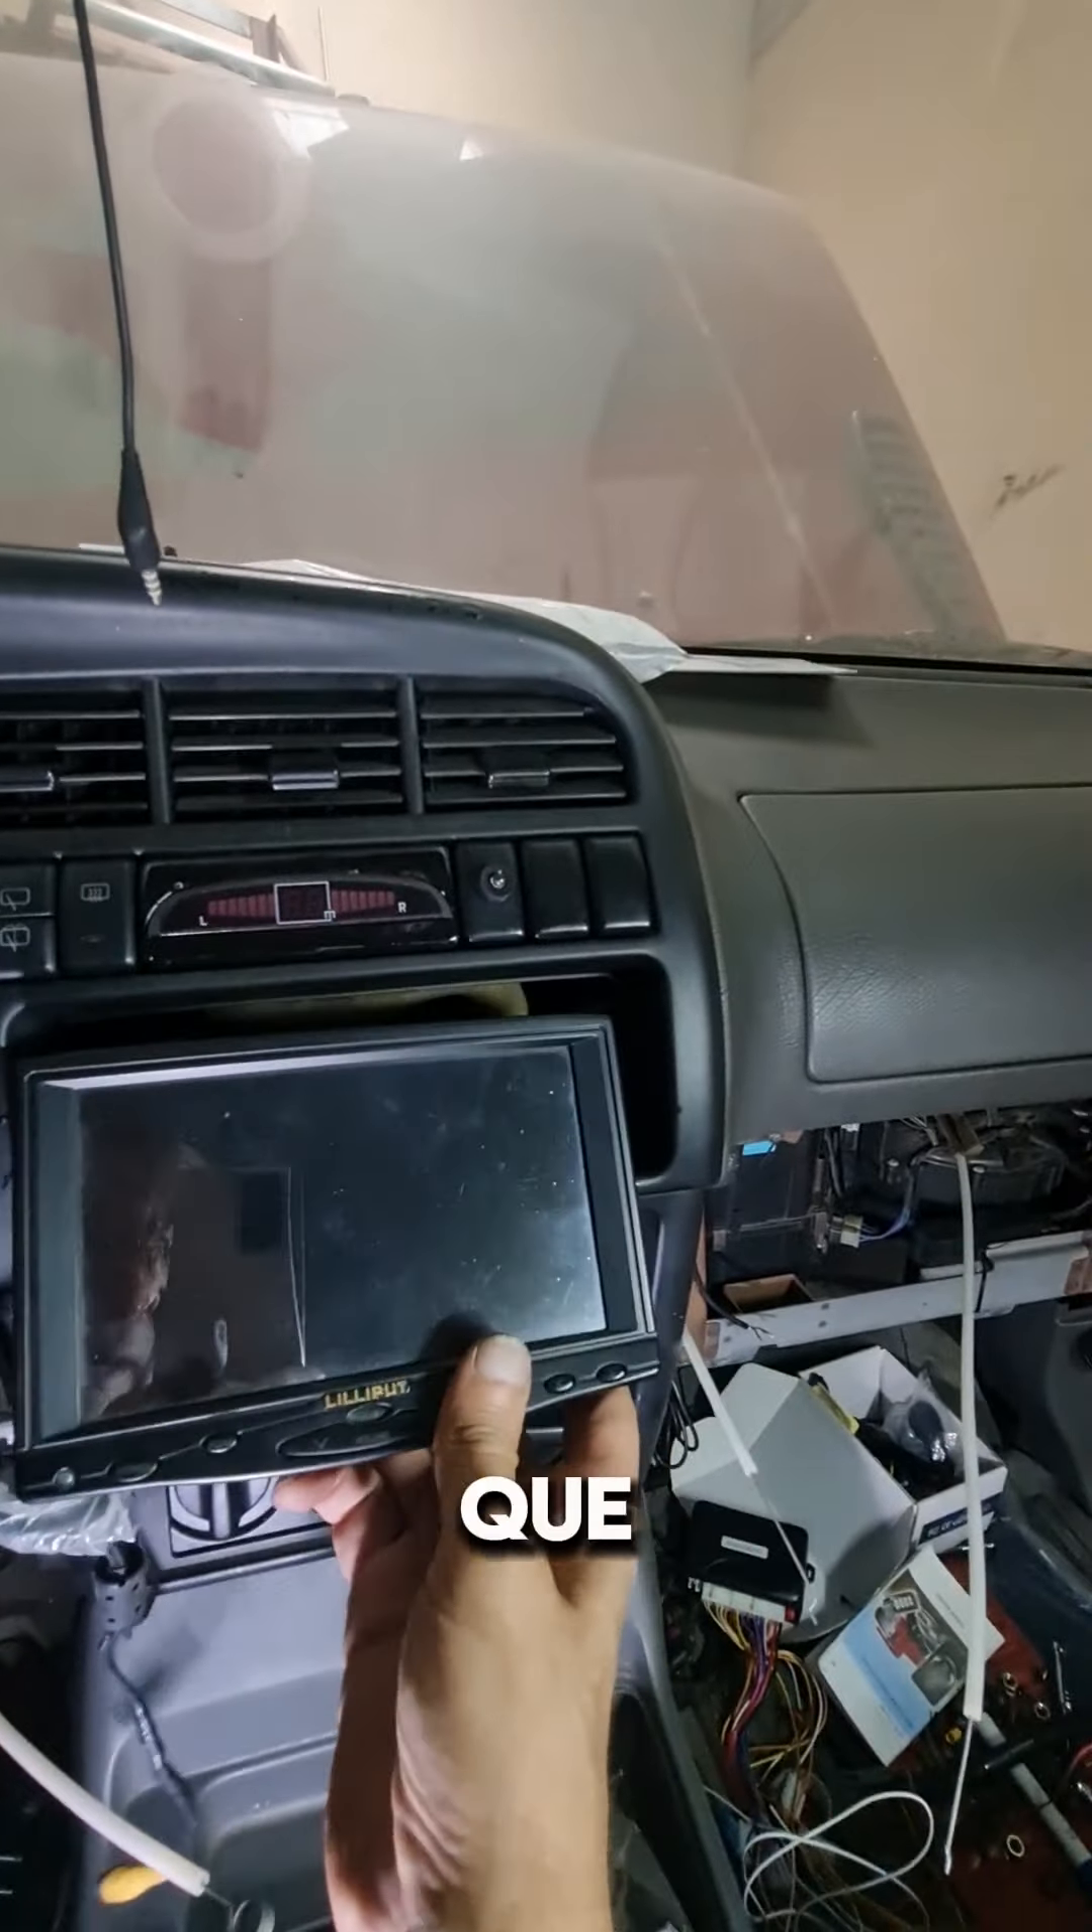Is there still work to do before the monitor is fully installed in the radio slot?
Yes.